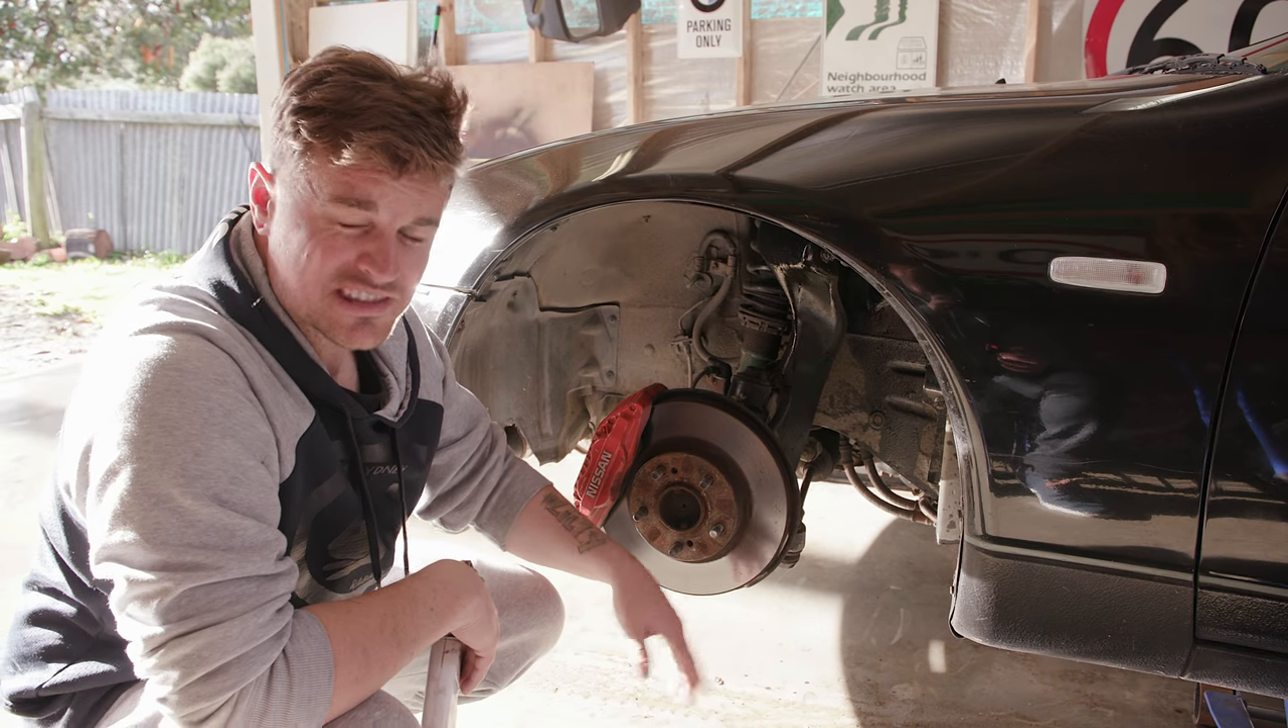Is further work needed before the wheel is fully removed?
No.